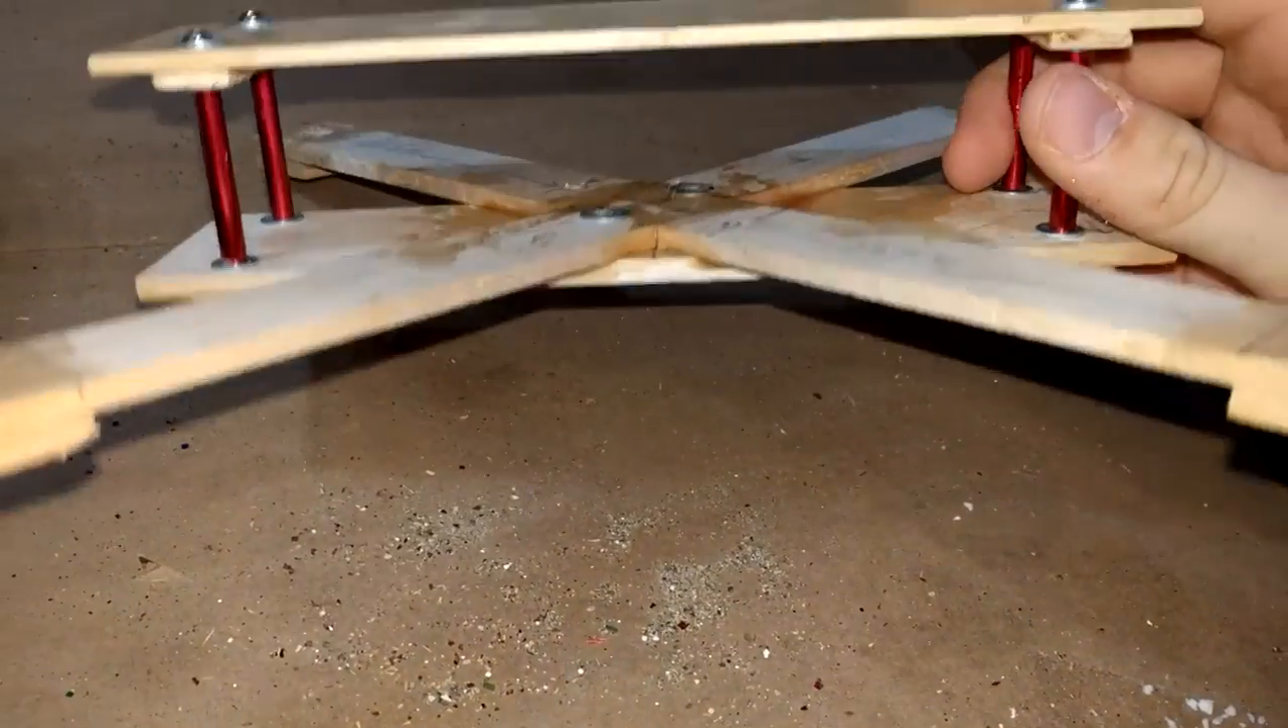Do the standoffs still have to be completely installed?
No.